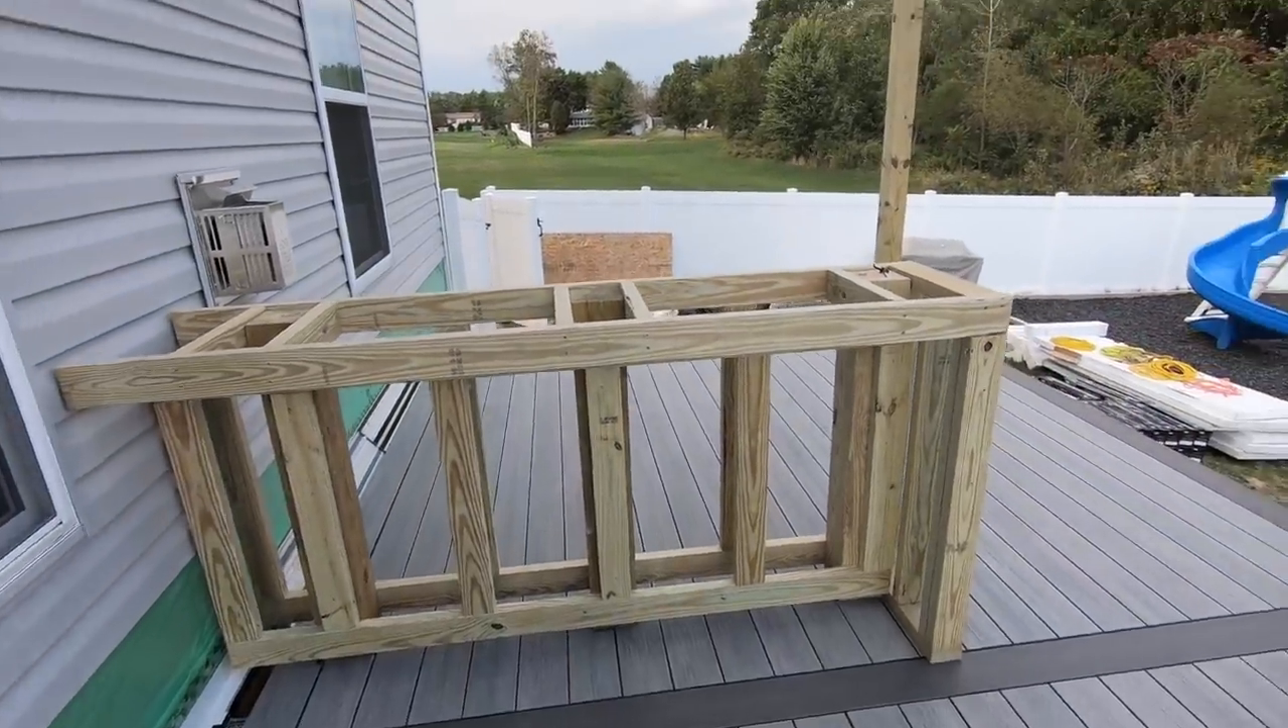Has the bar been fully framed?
Yes.